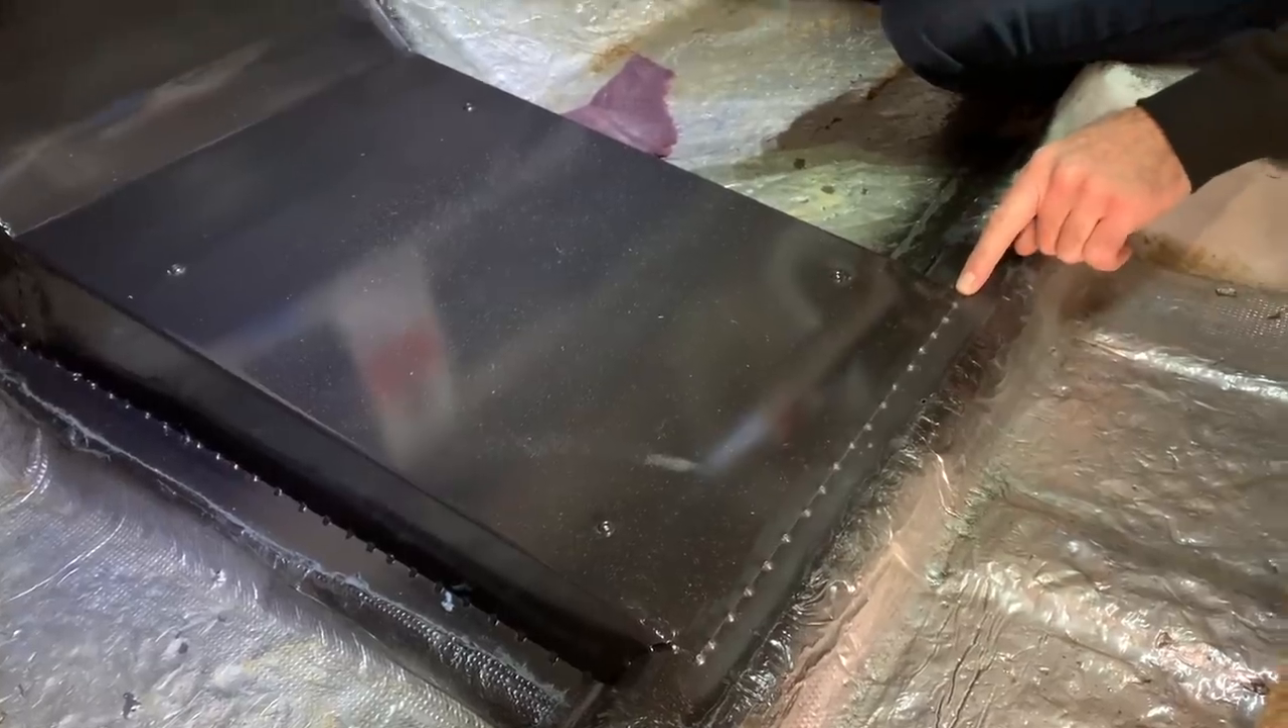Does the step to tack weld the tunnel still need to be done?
No.